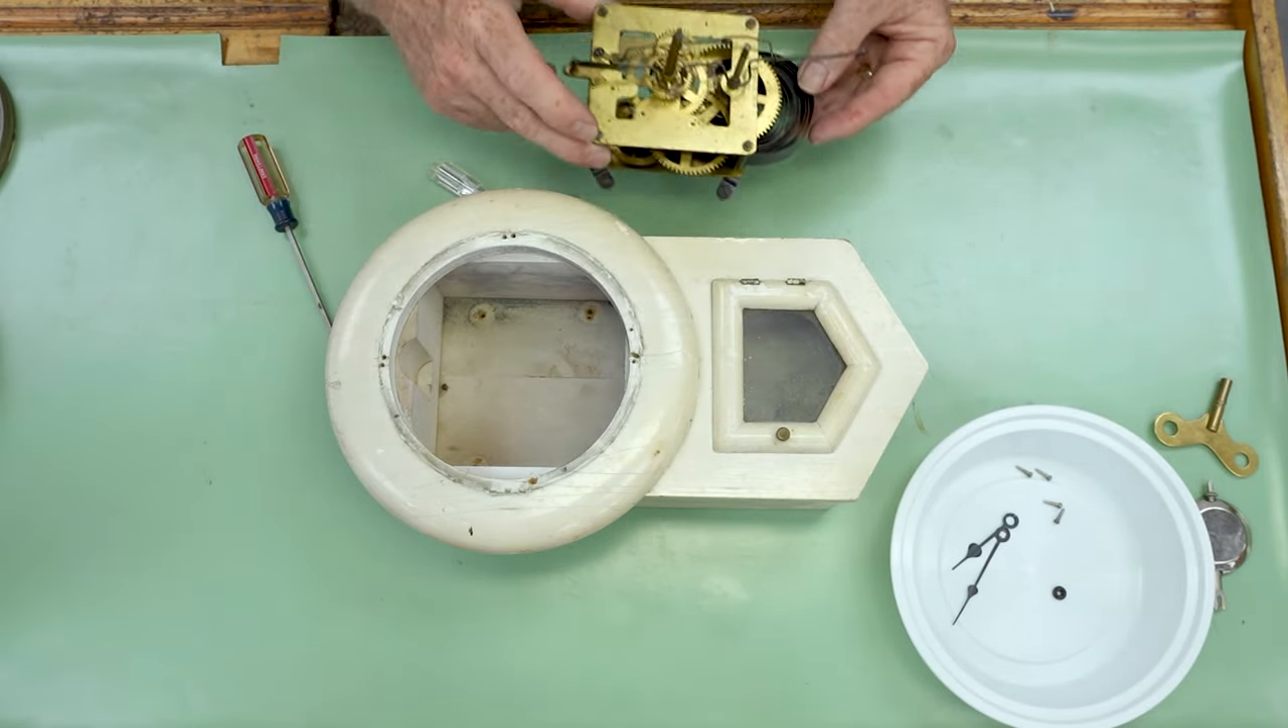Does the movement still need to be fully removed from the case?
No.